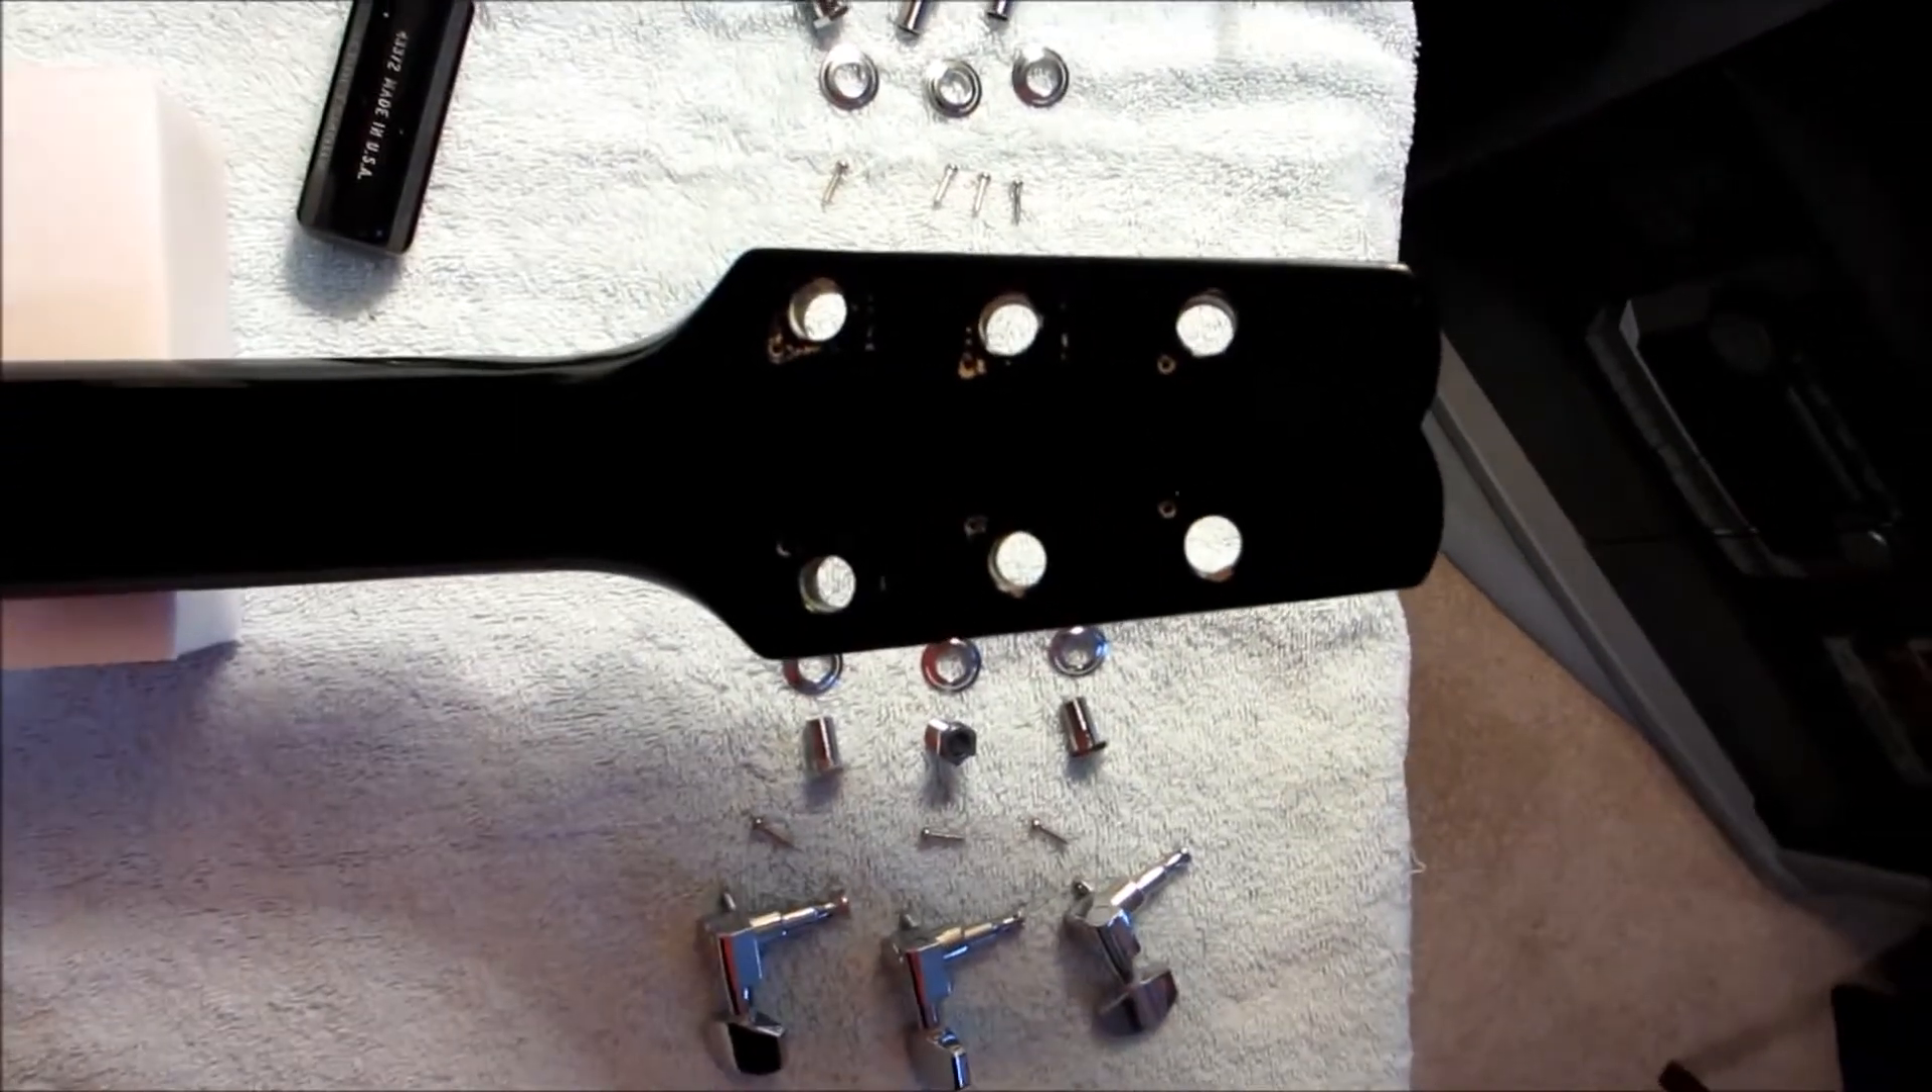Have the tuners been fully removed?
Yes.